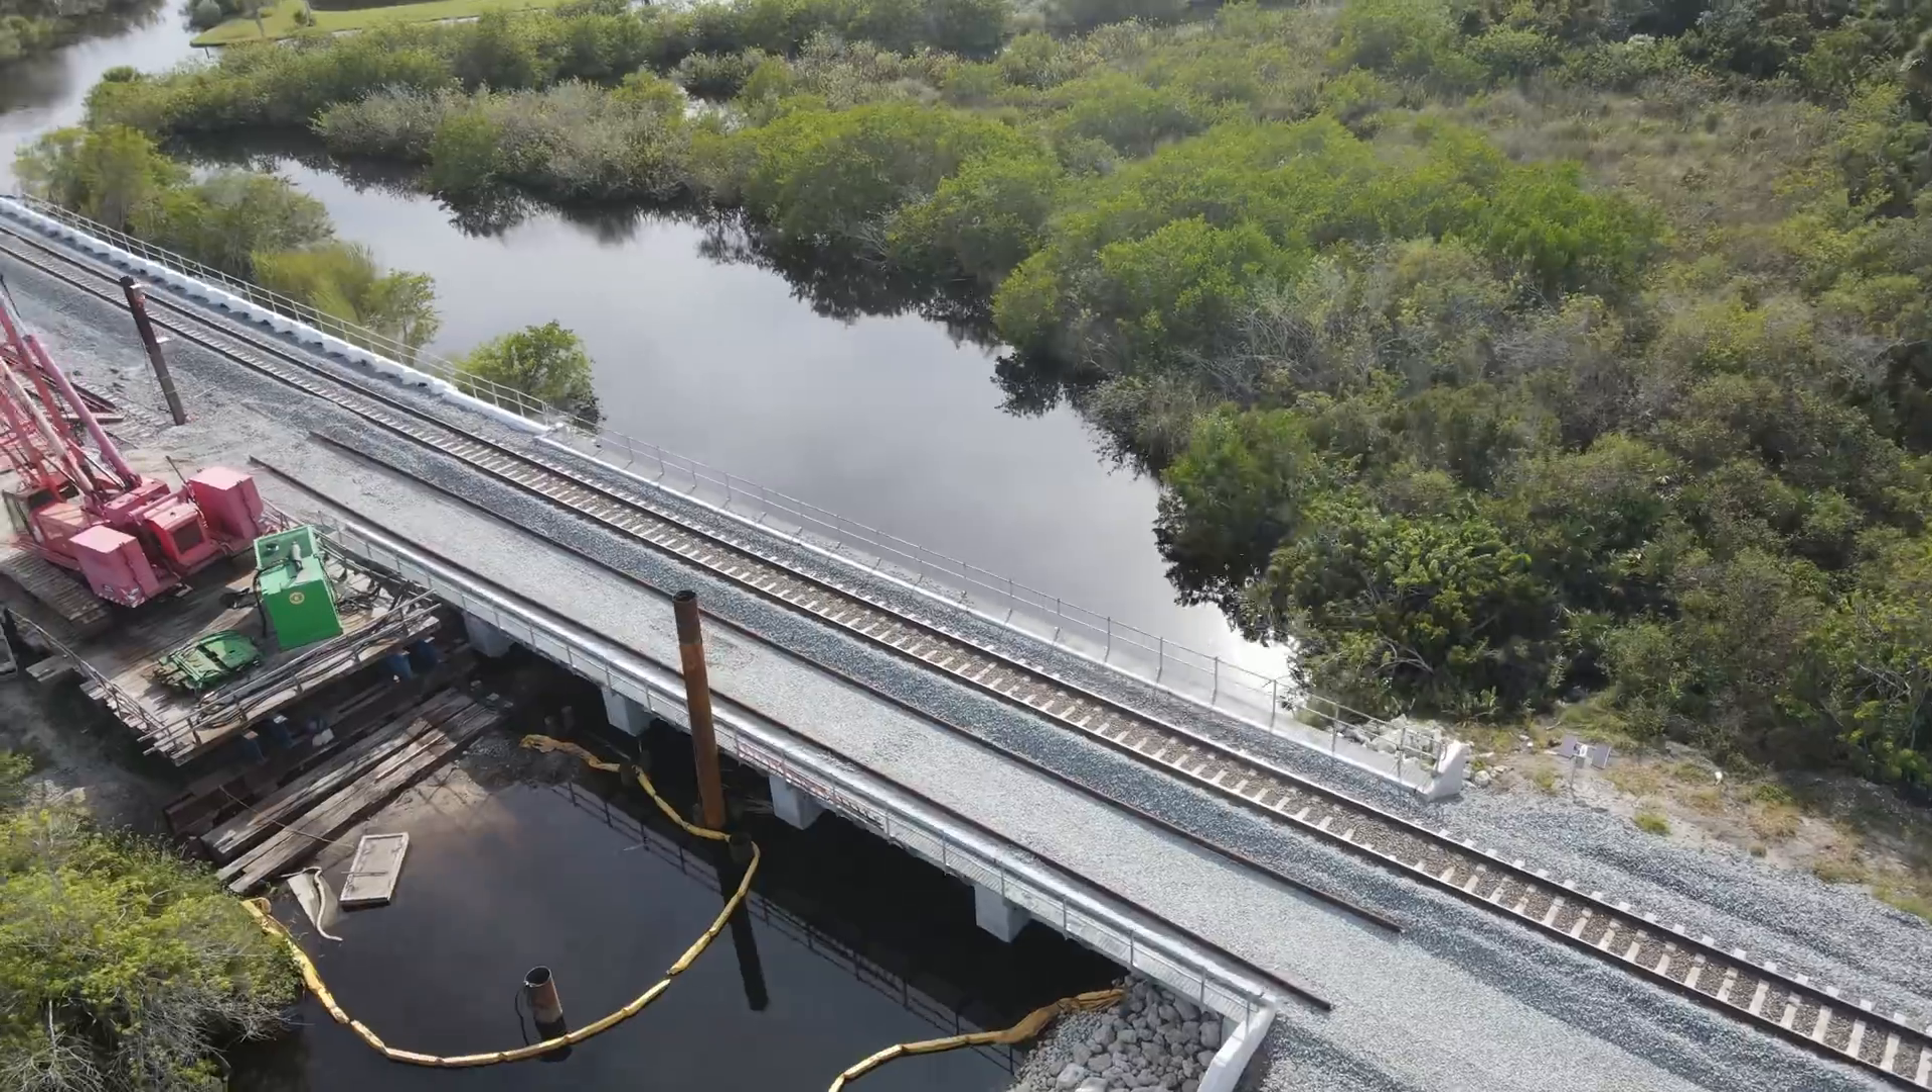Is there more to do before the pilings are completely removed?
Yes.